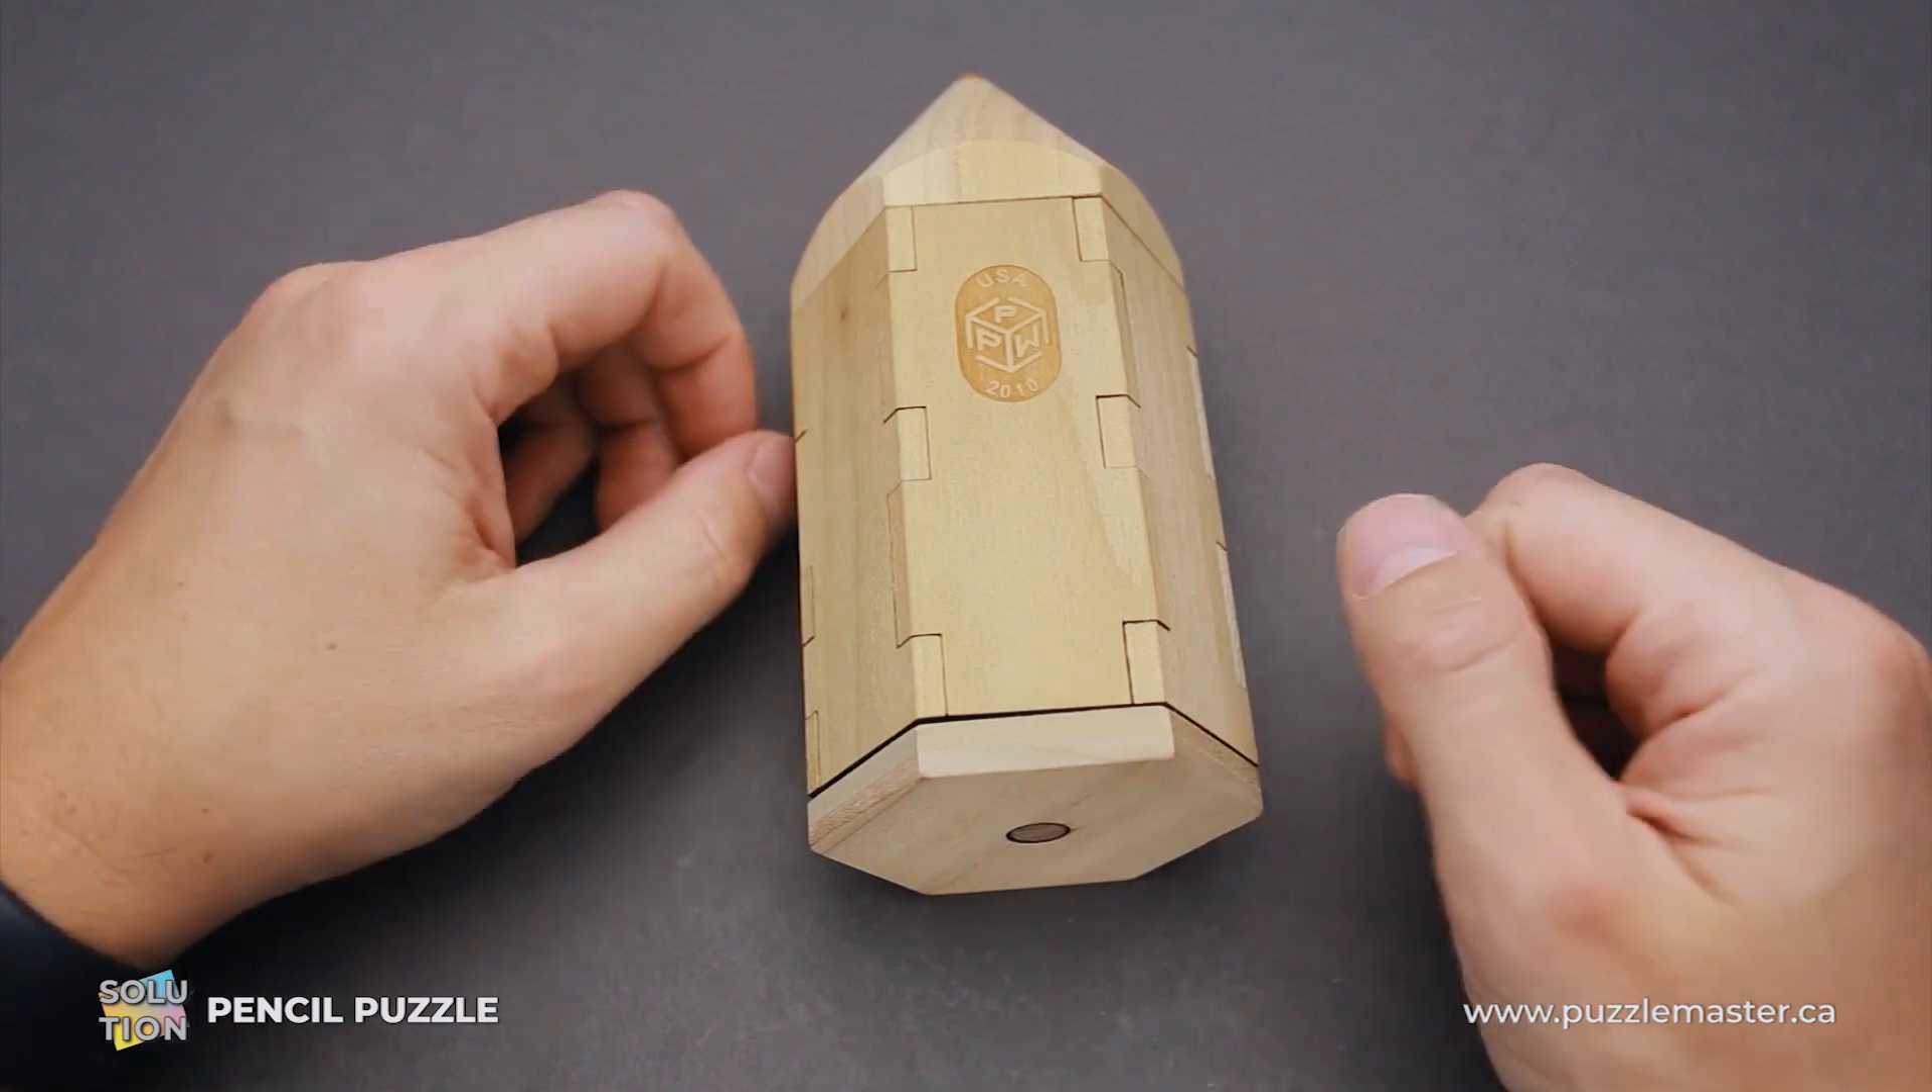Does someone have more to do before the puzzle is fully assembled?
No.